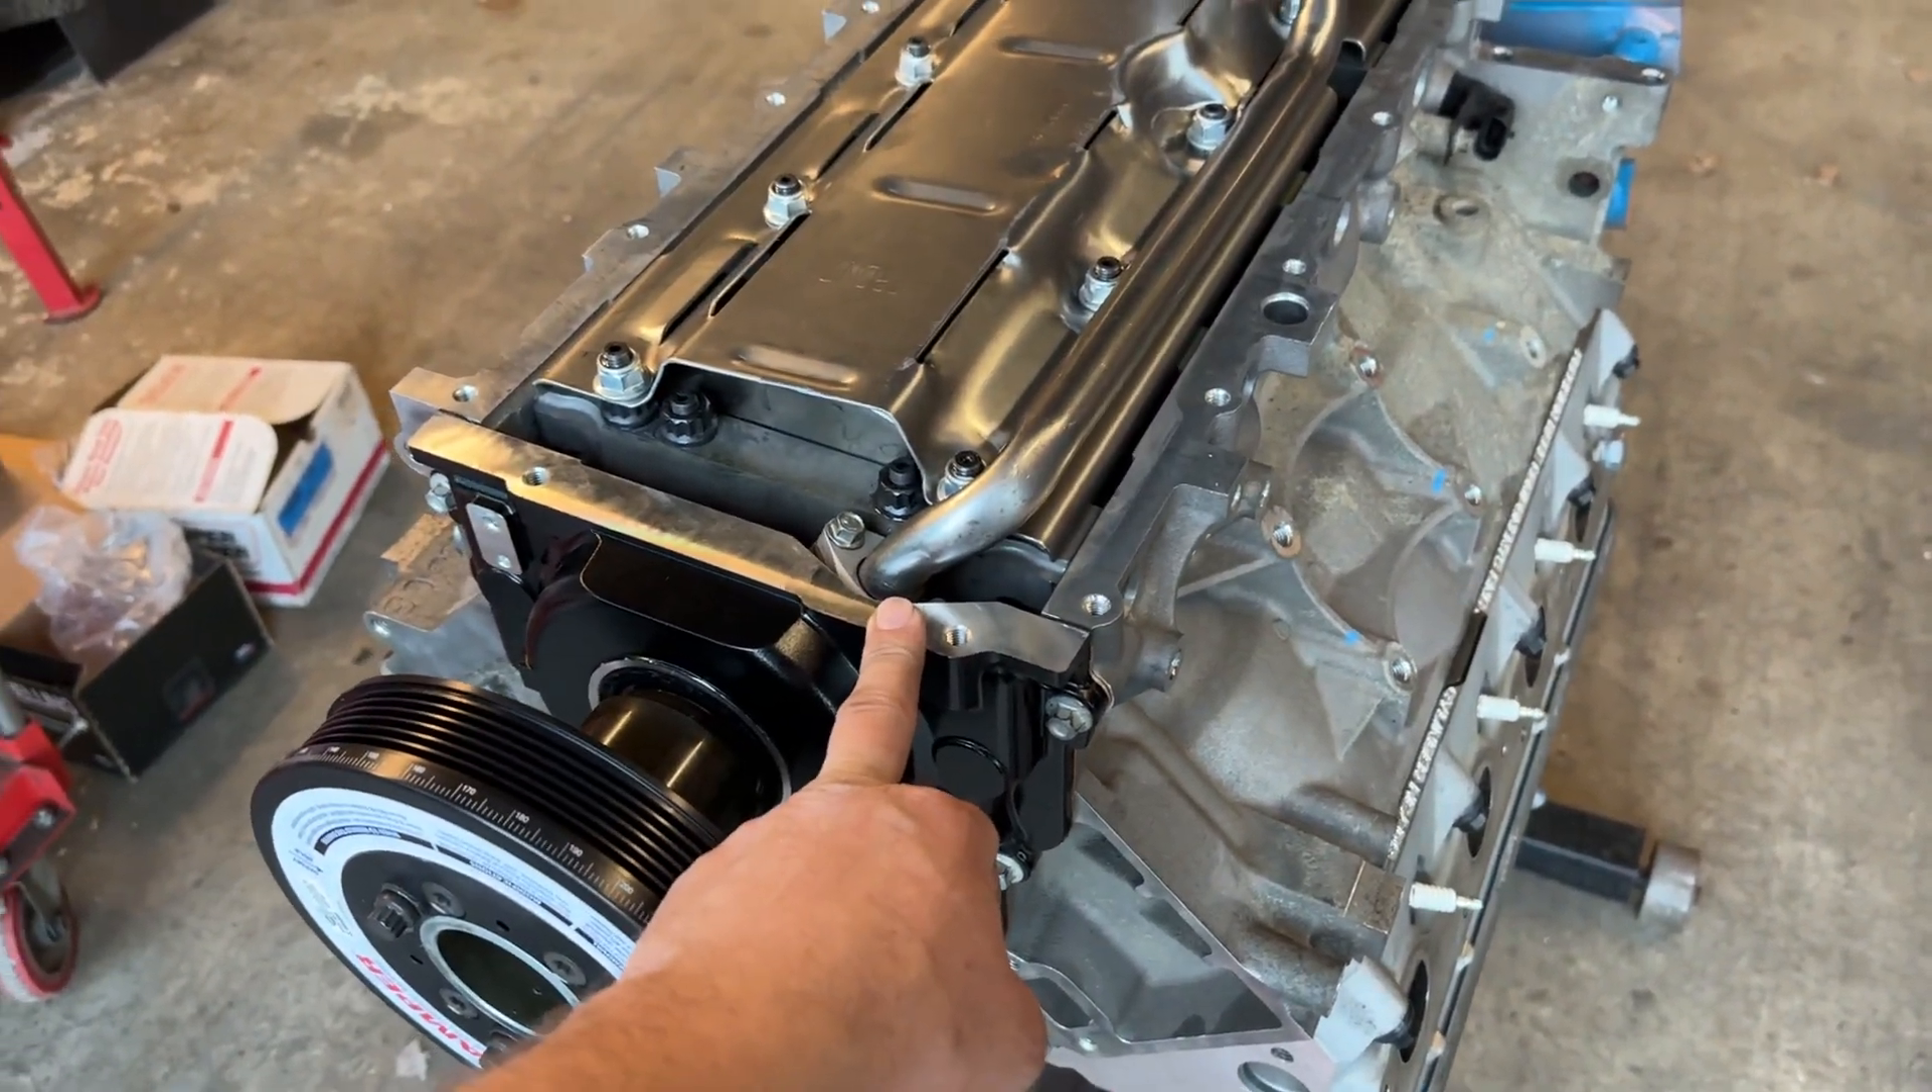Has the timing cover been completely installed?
Yes.